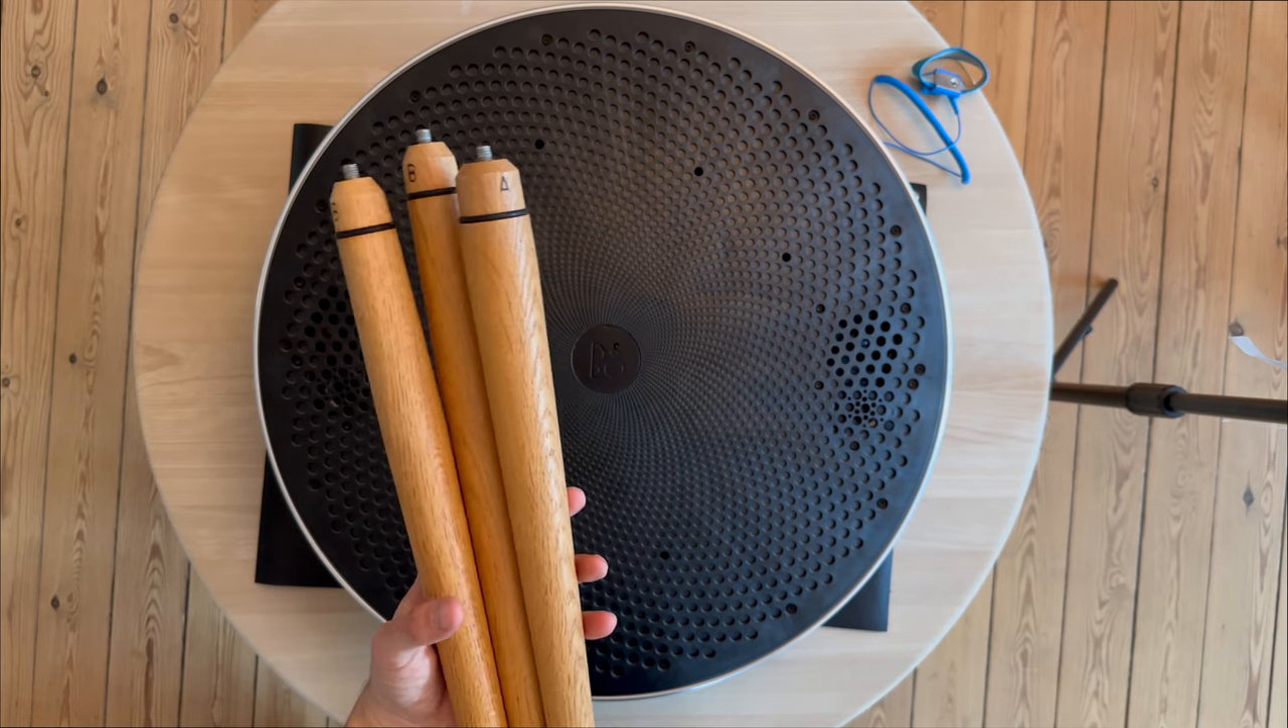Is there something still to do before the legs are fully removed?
No.